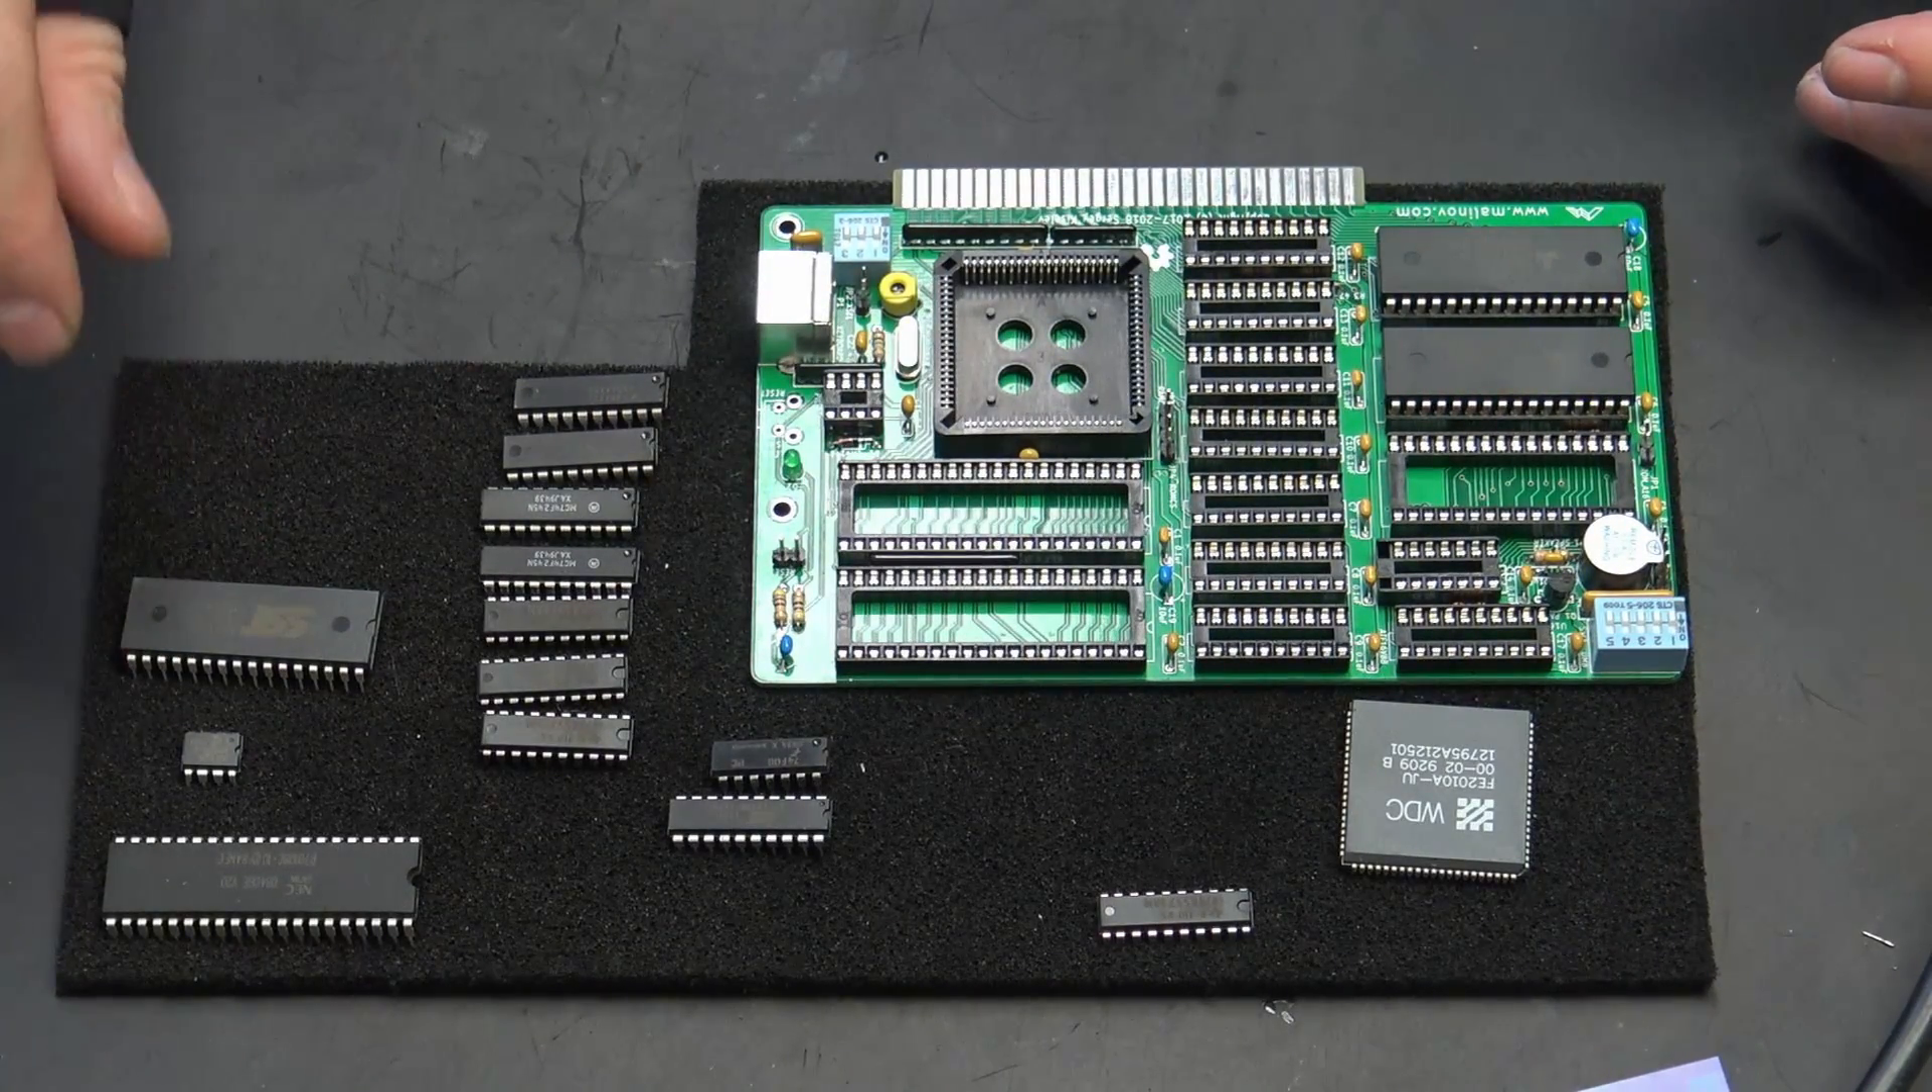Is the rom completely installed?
No.